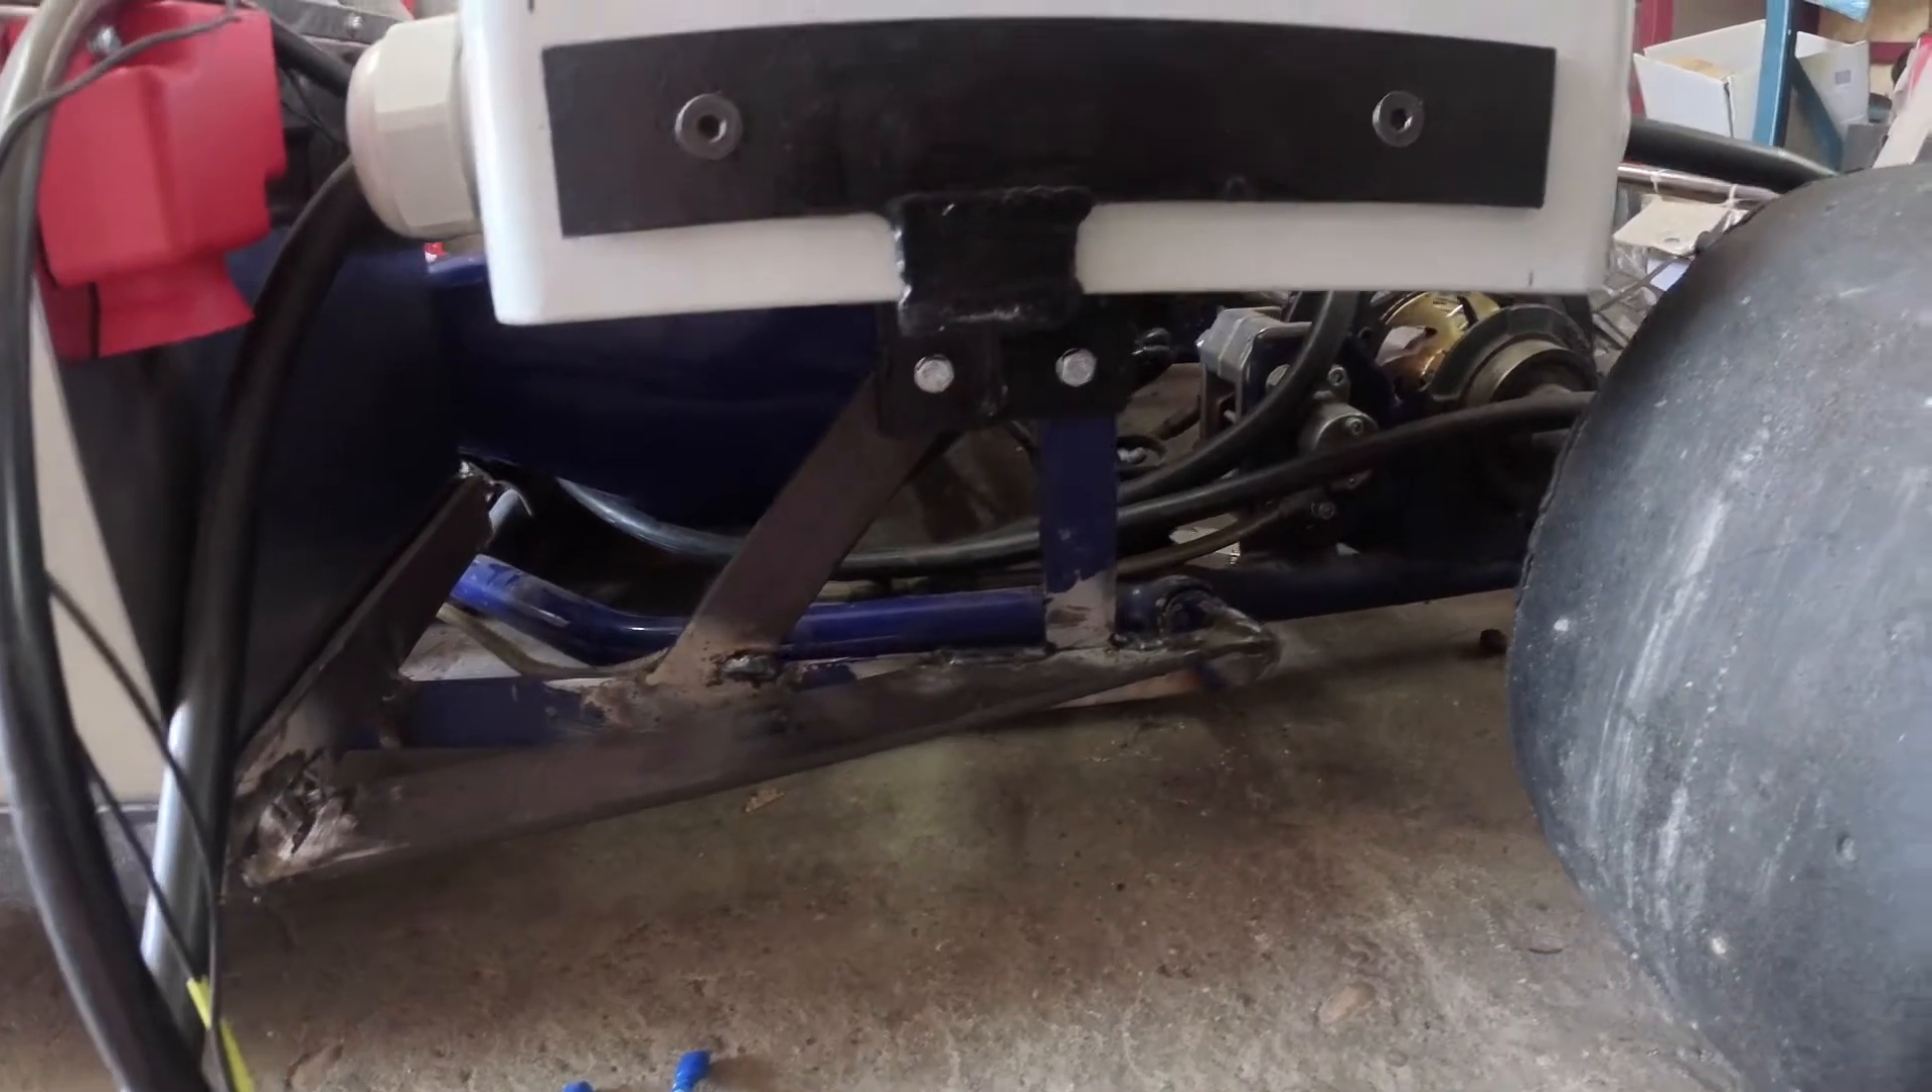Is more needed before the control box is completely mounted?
No.